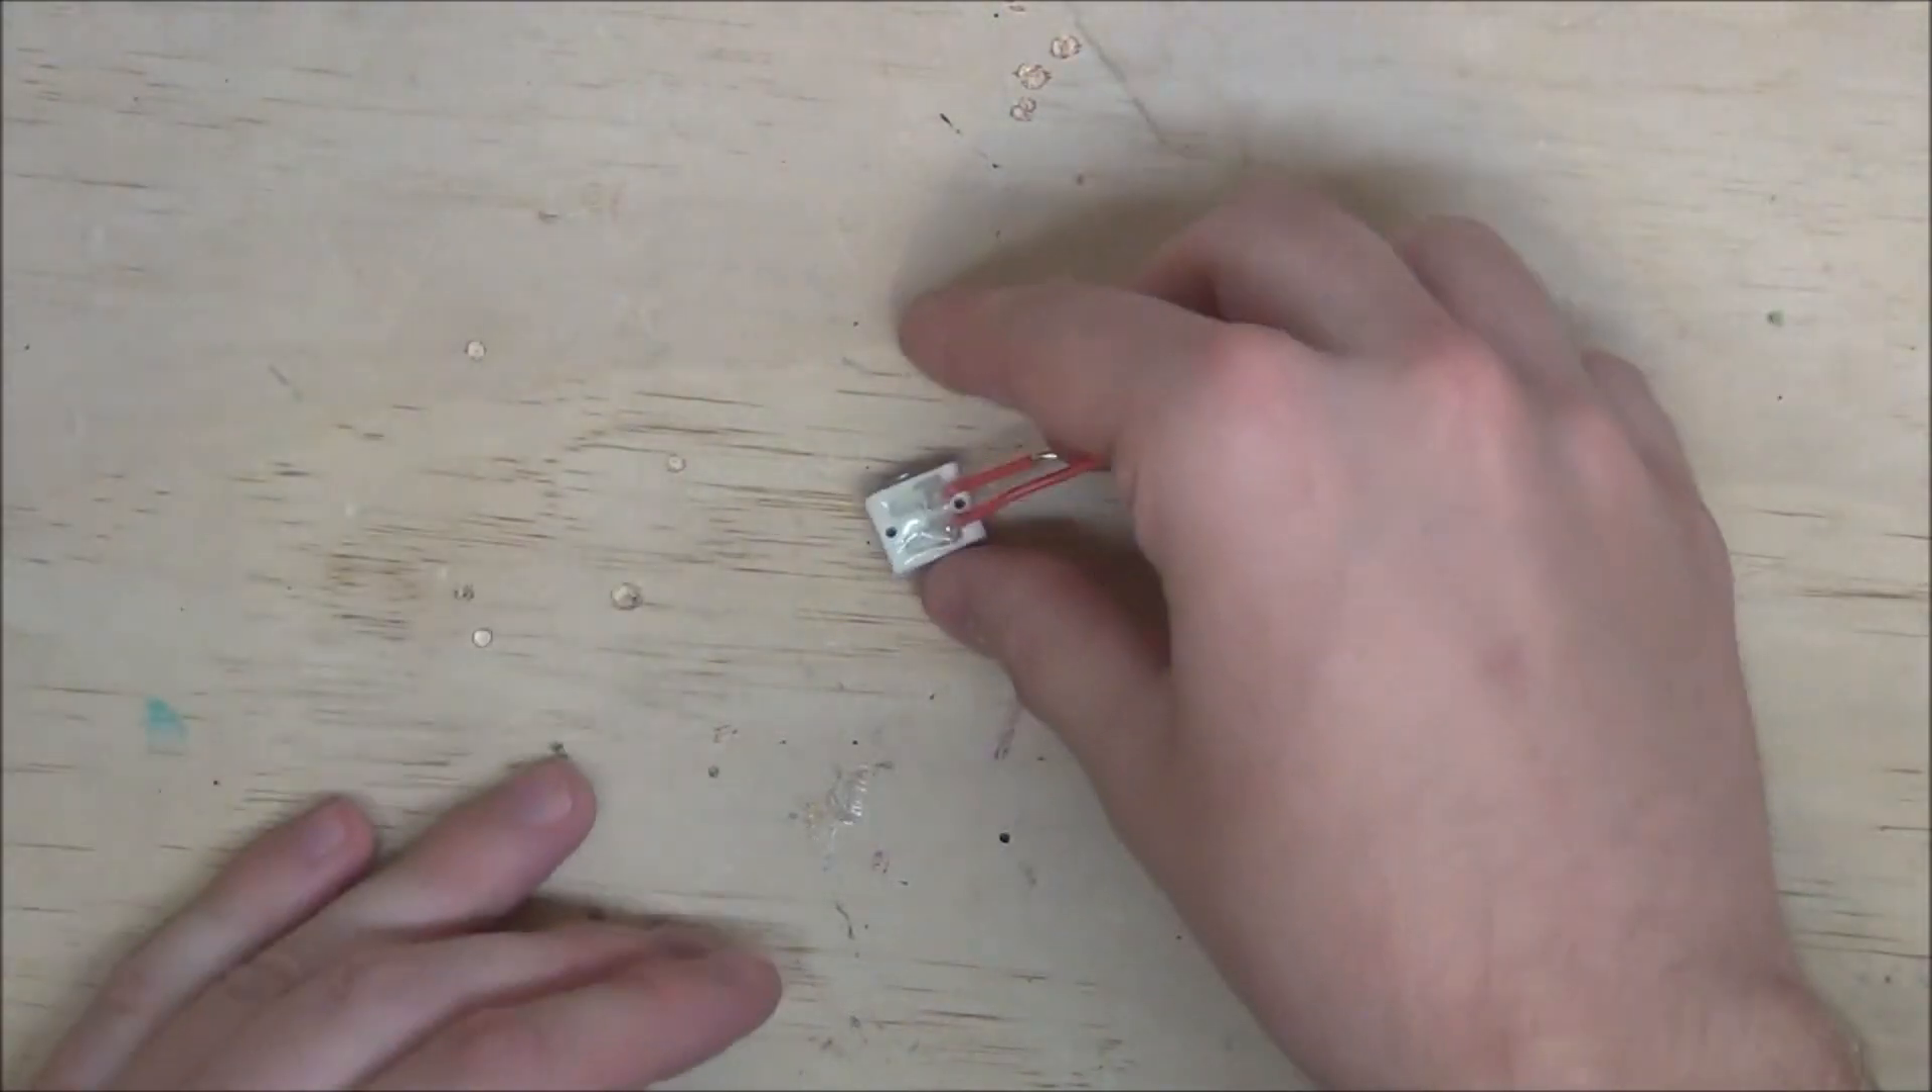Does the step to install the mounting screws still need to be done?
Yes.